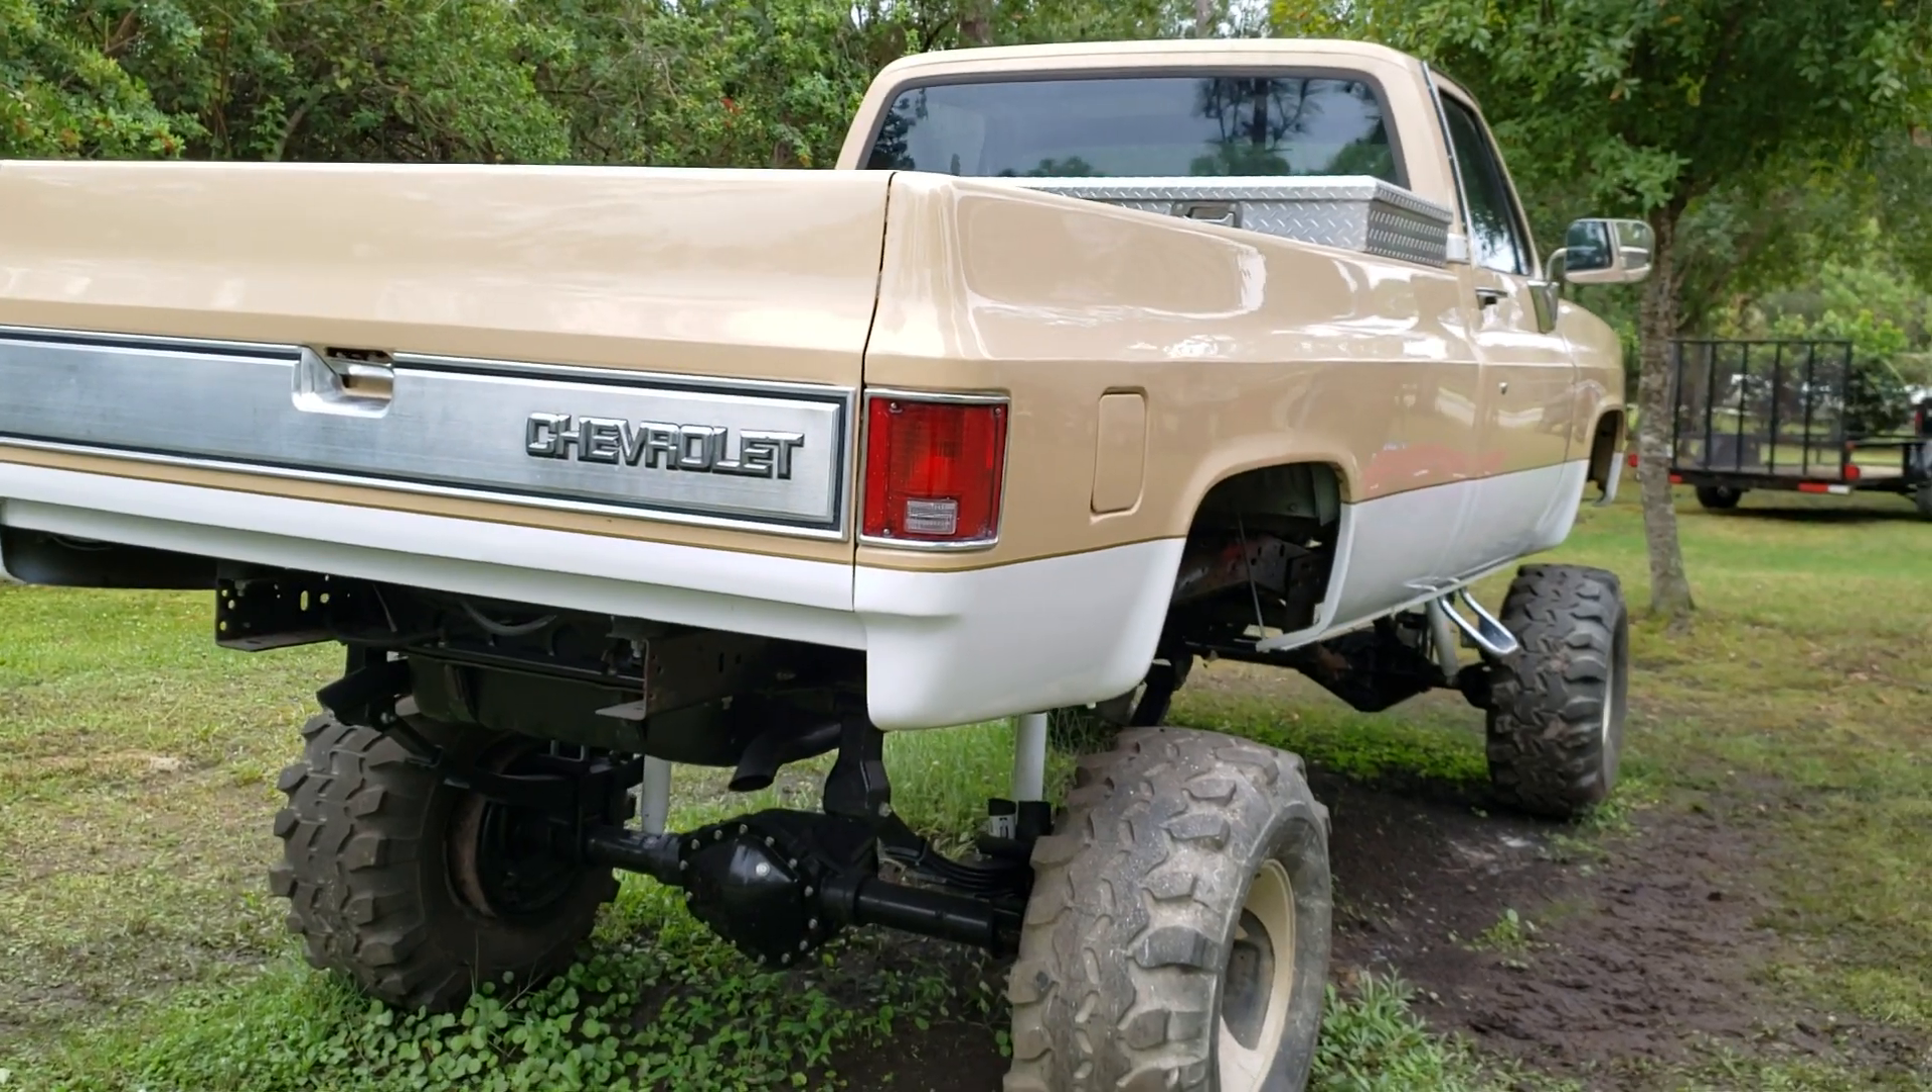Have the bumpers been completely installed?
No.